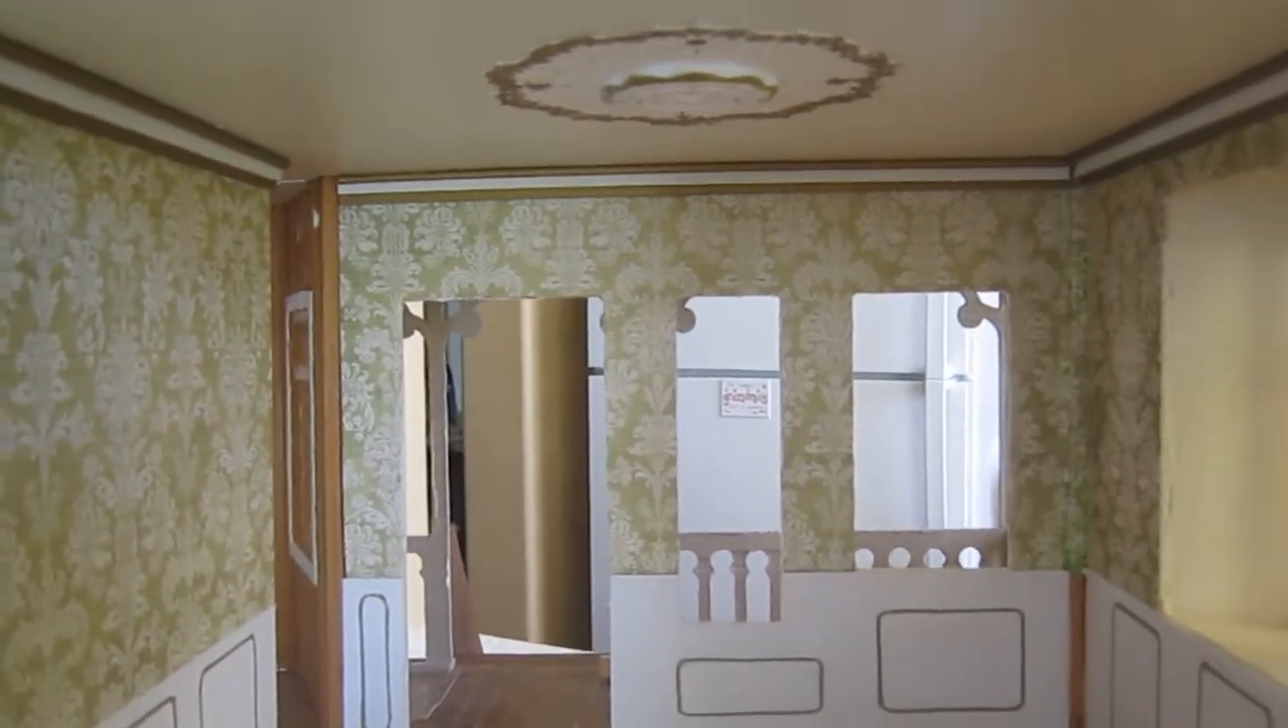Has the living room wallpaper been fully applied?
Yes.